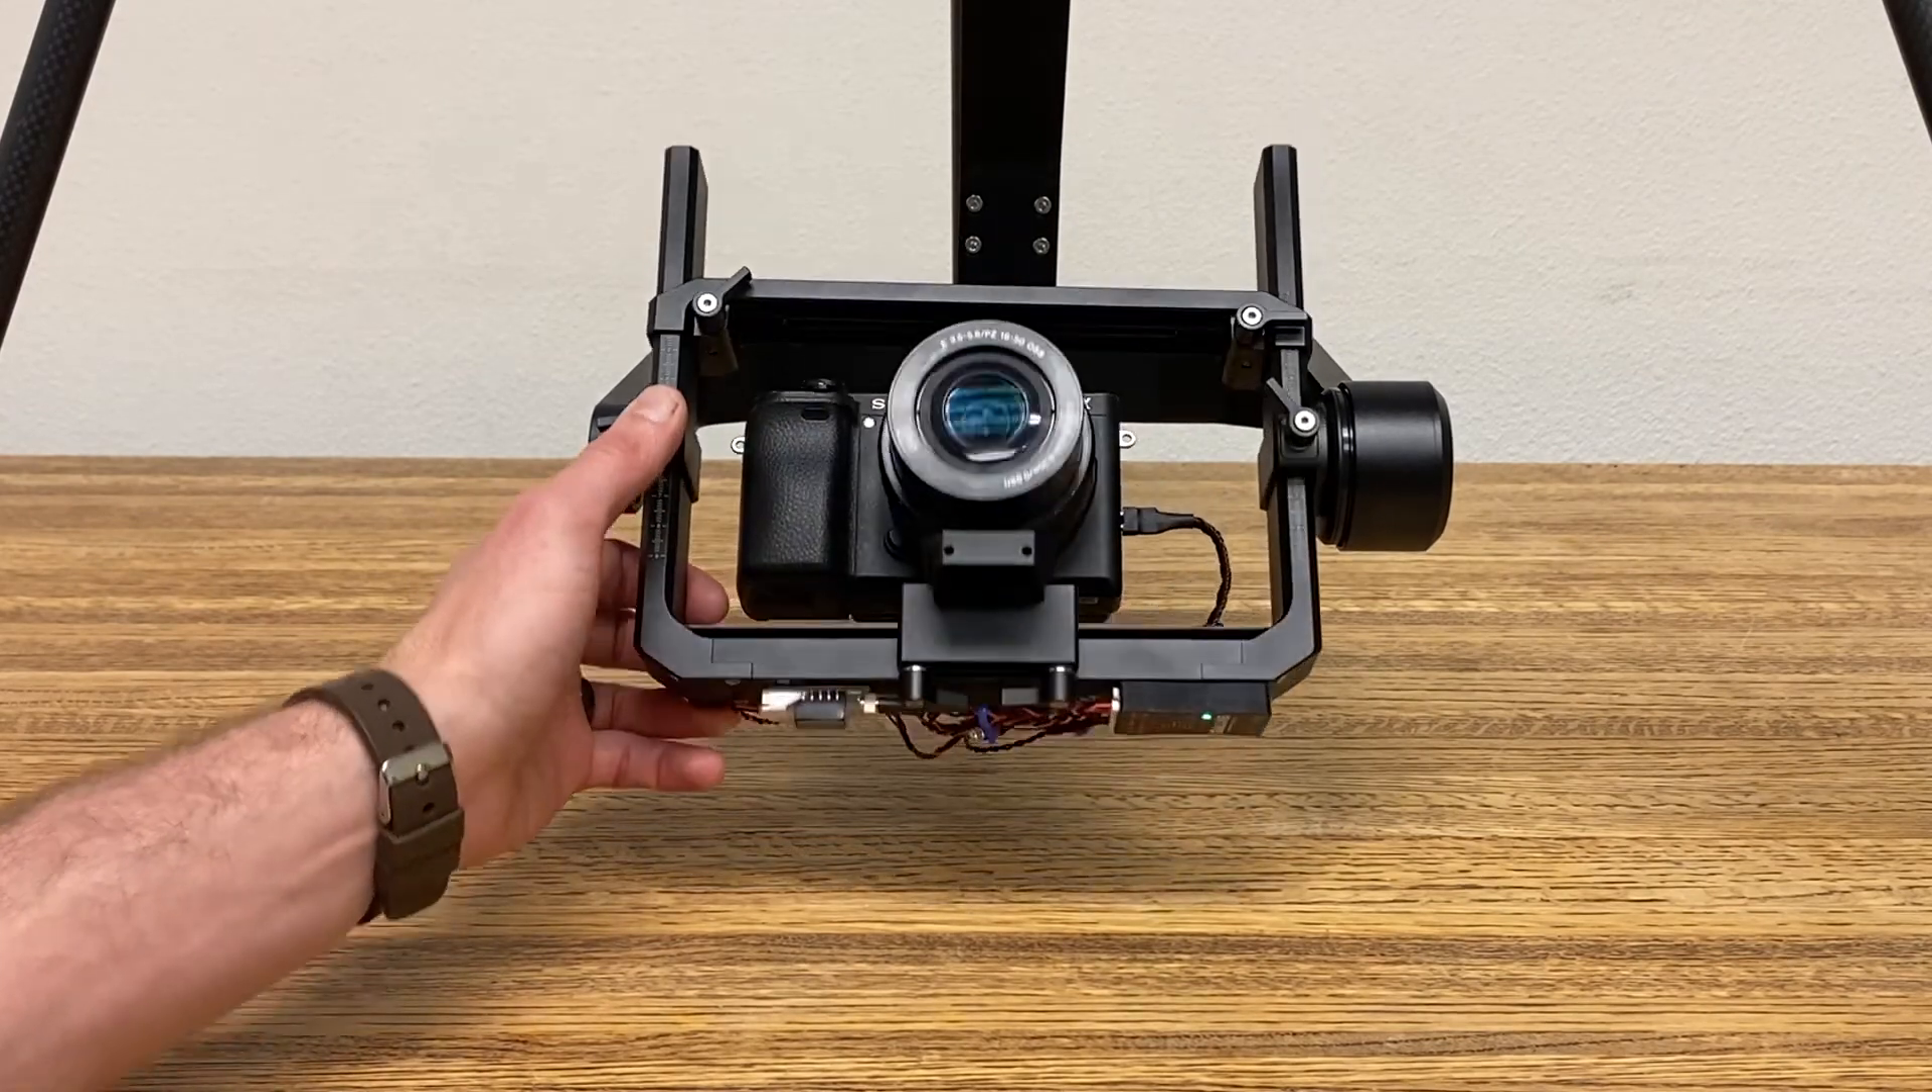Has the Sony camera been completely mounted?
Yes.